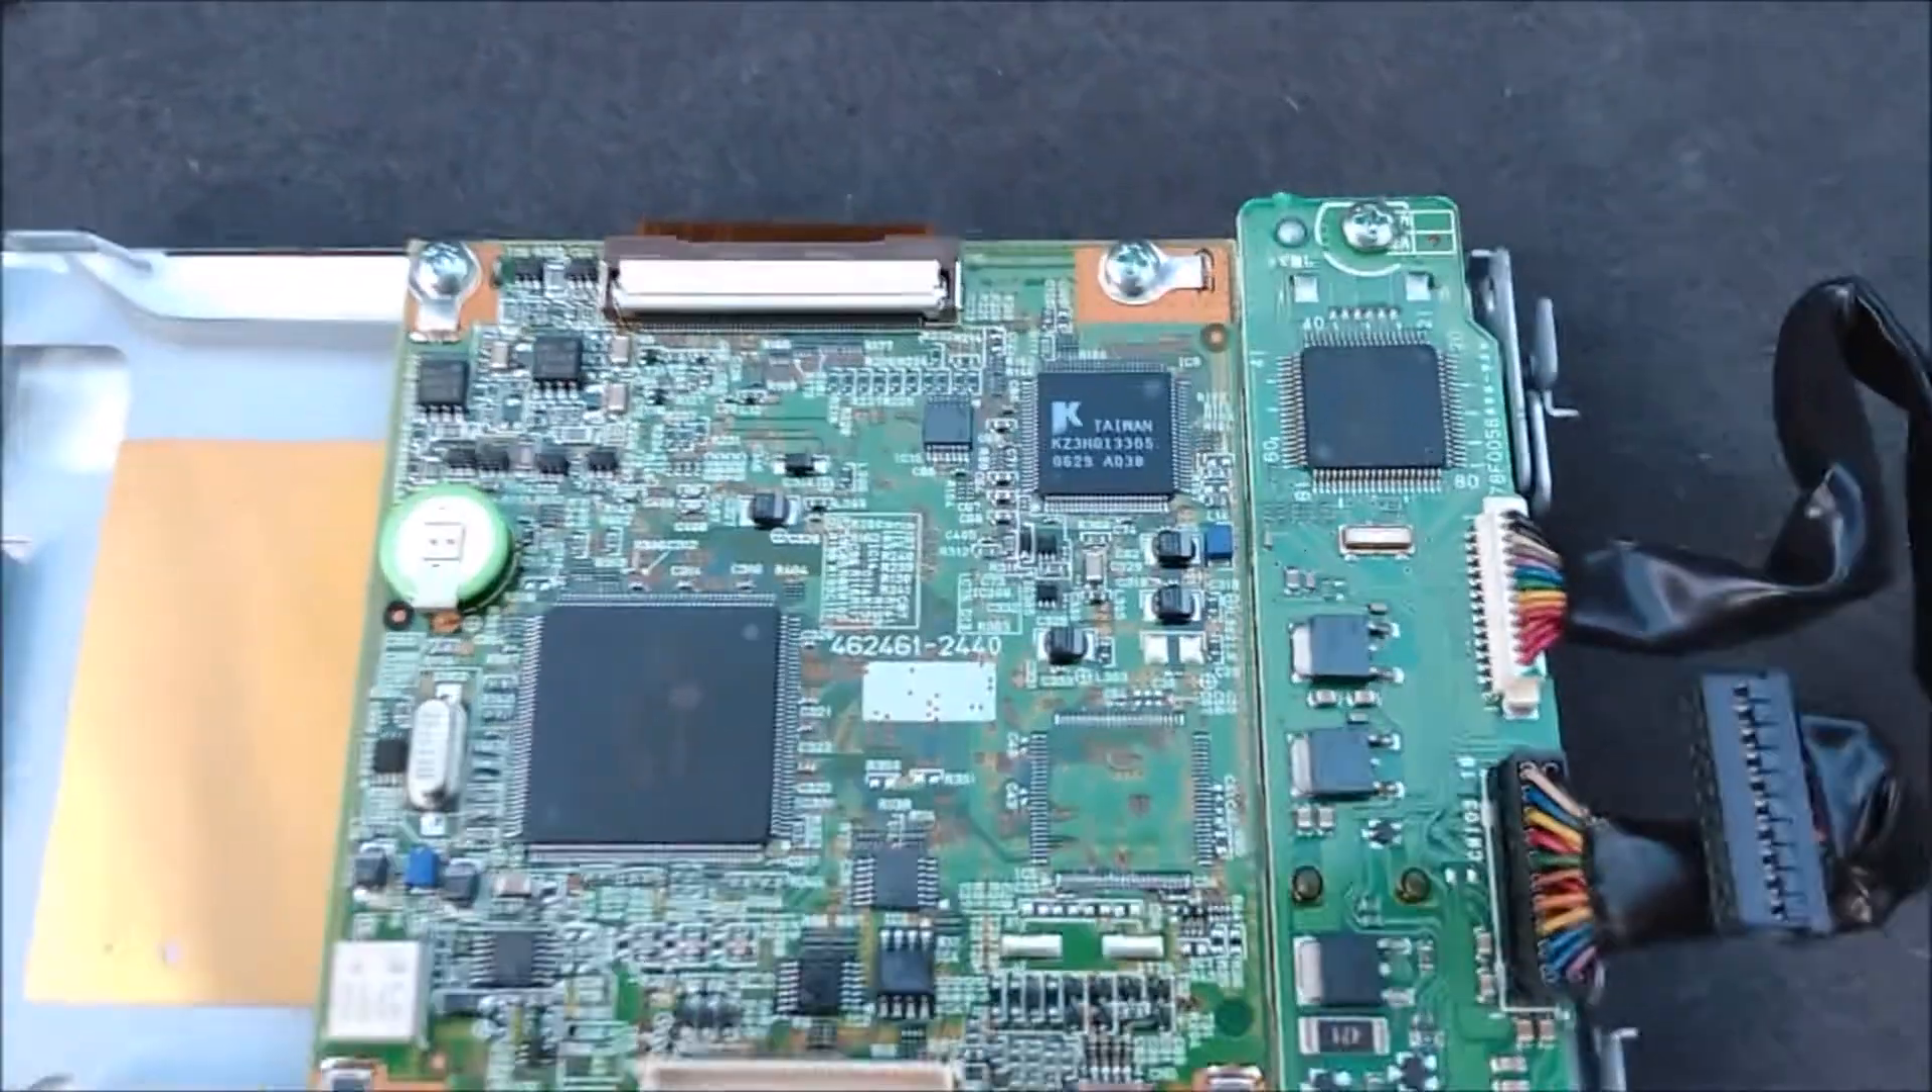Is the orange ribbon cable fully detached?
No.